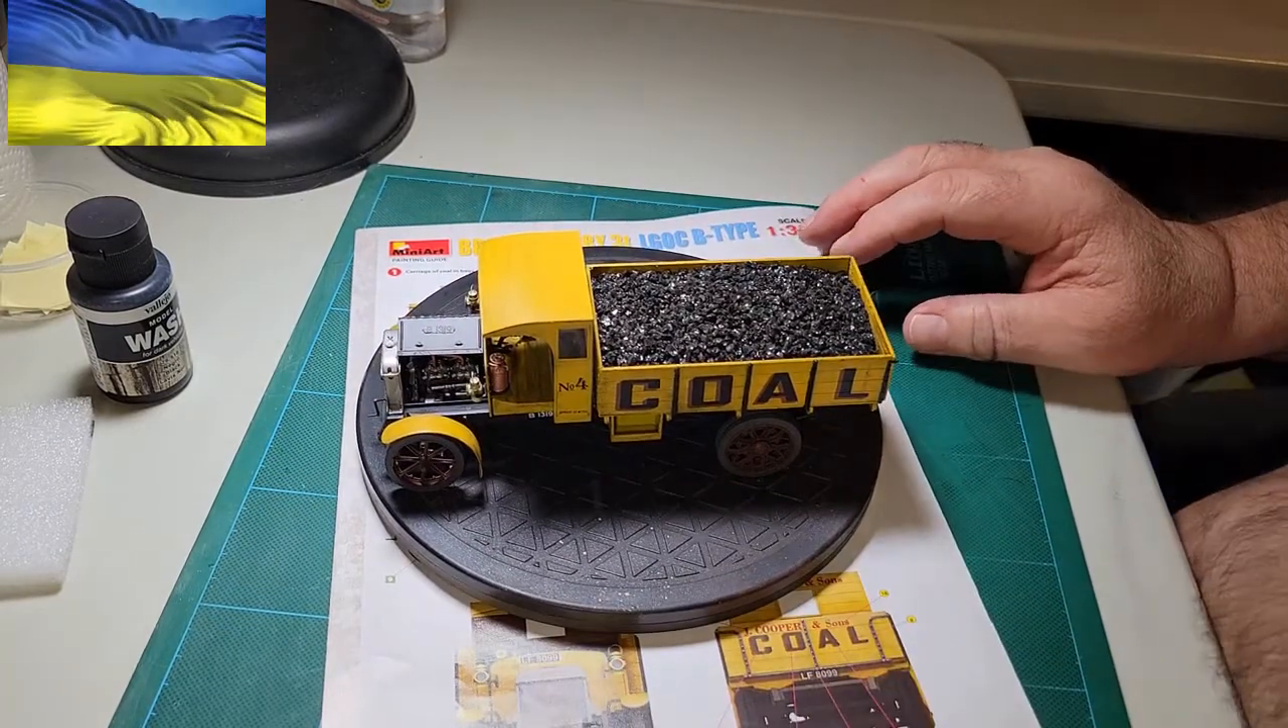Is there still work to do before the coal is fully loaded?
No.